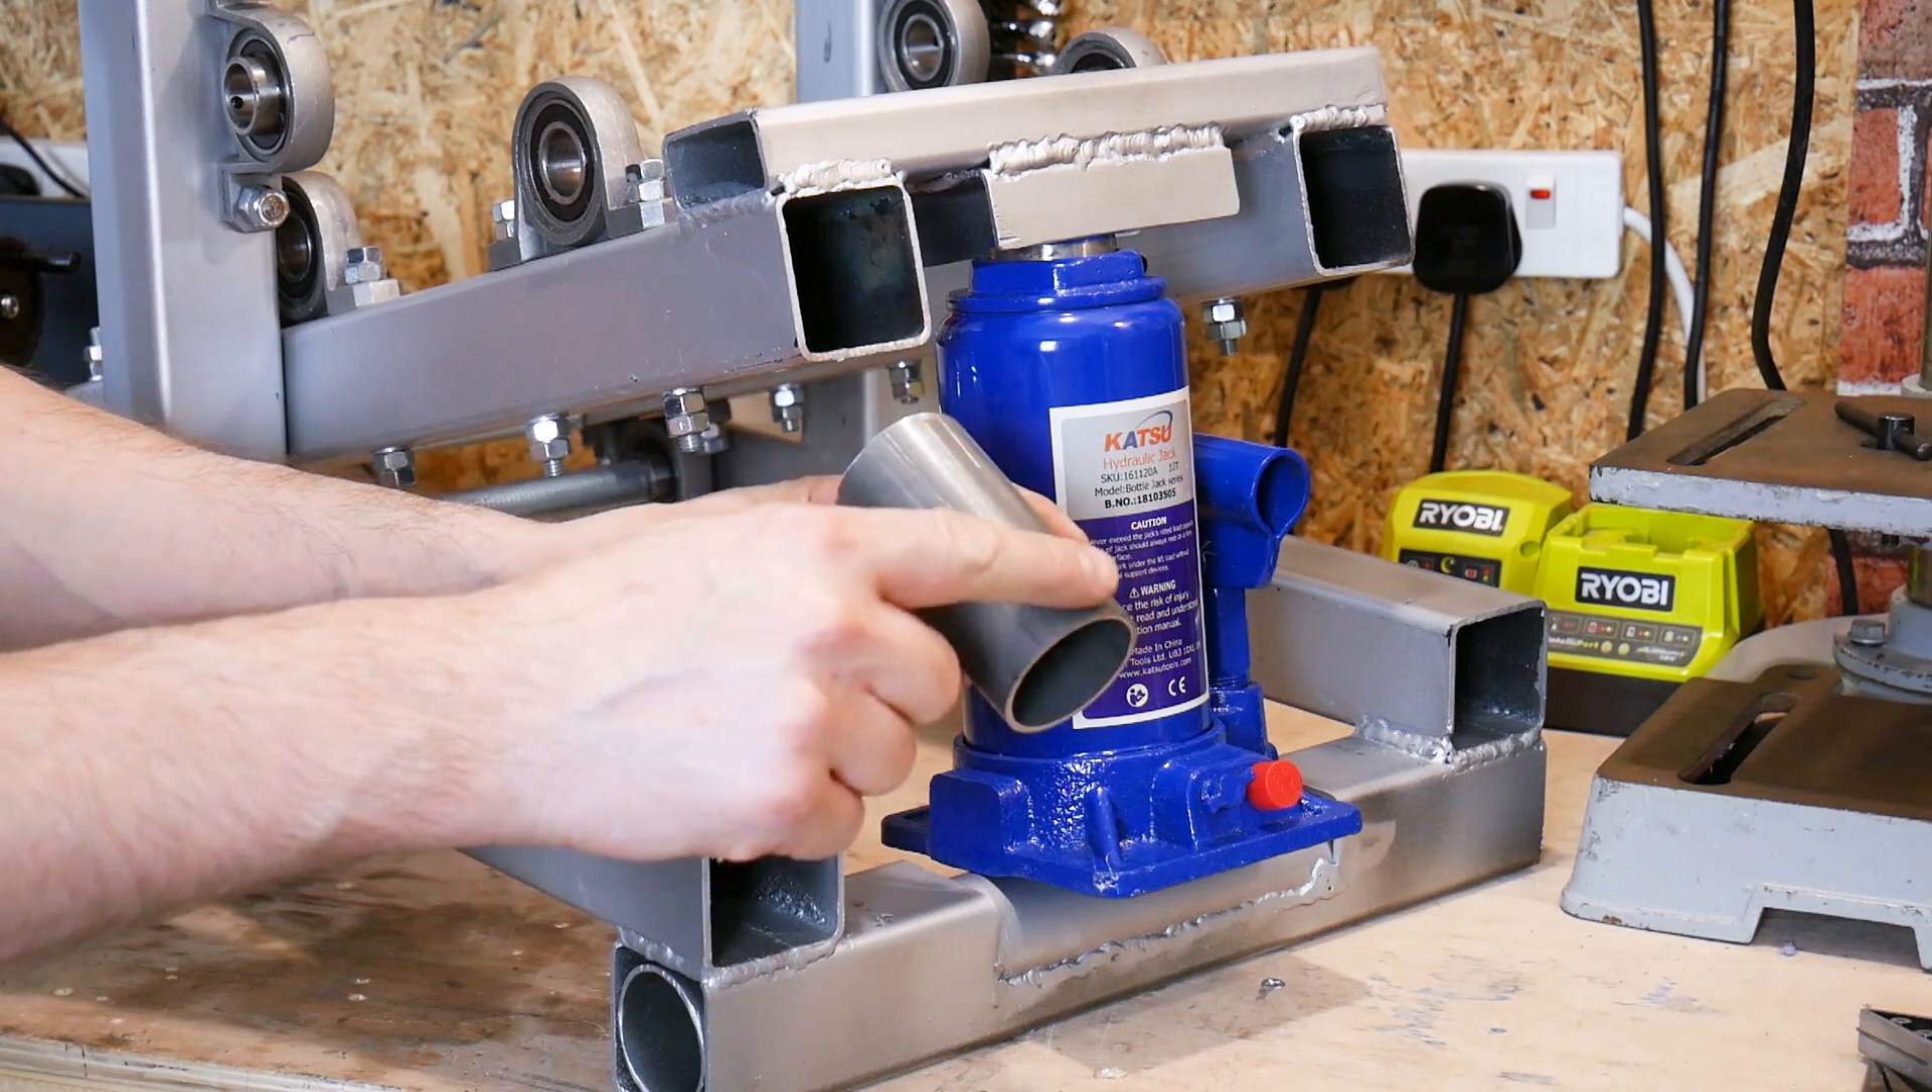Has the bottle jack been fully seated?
Yes.